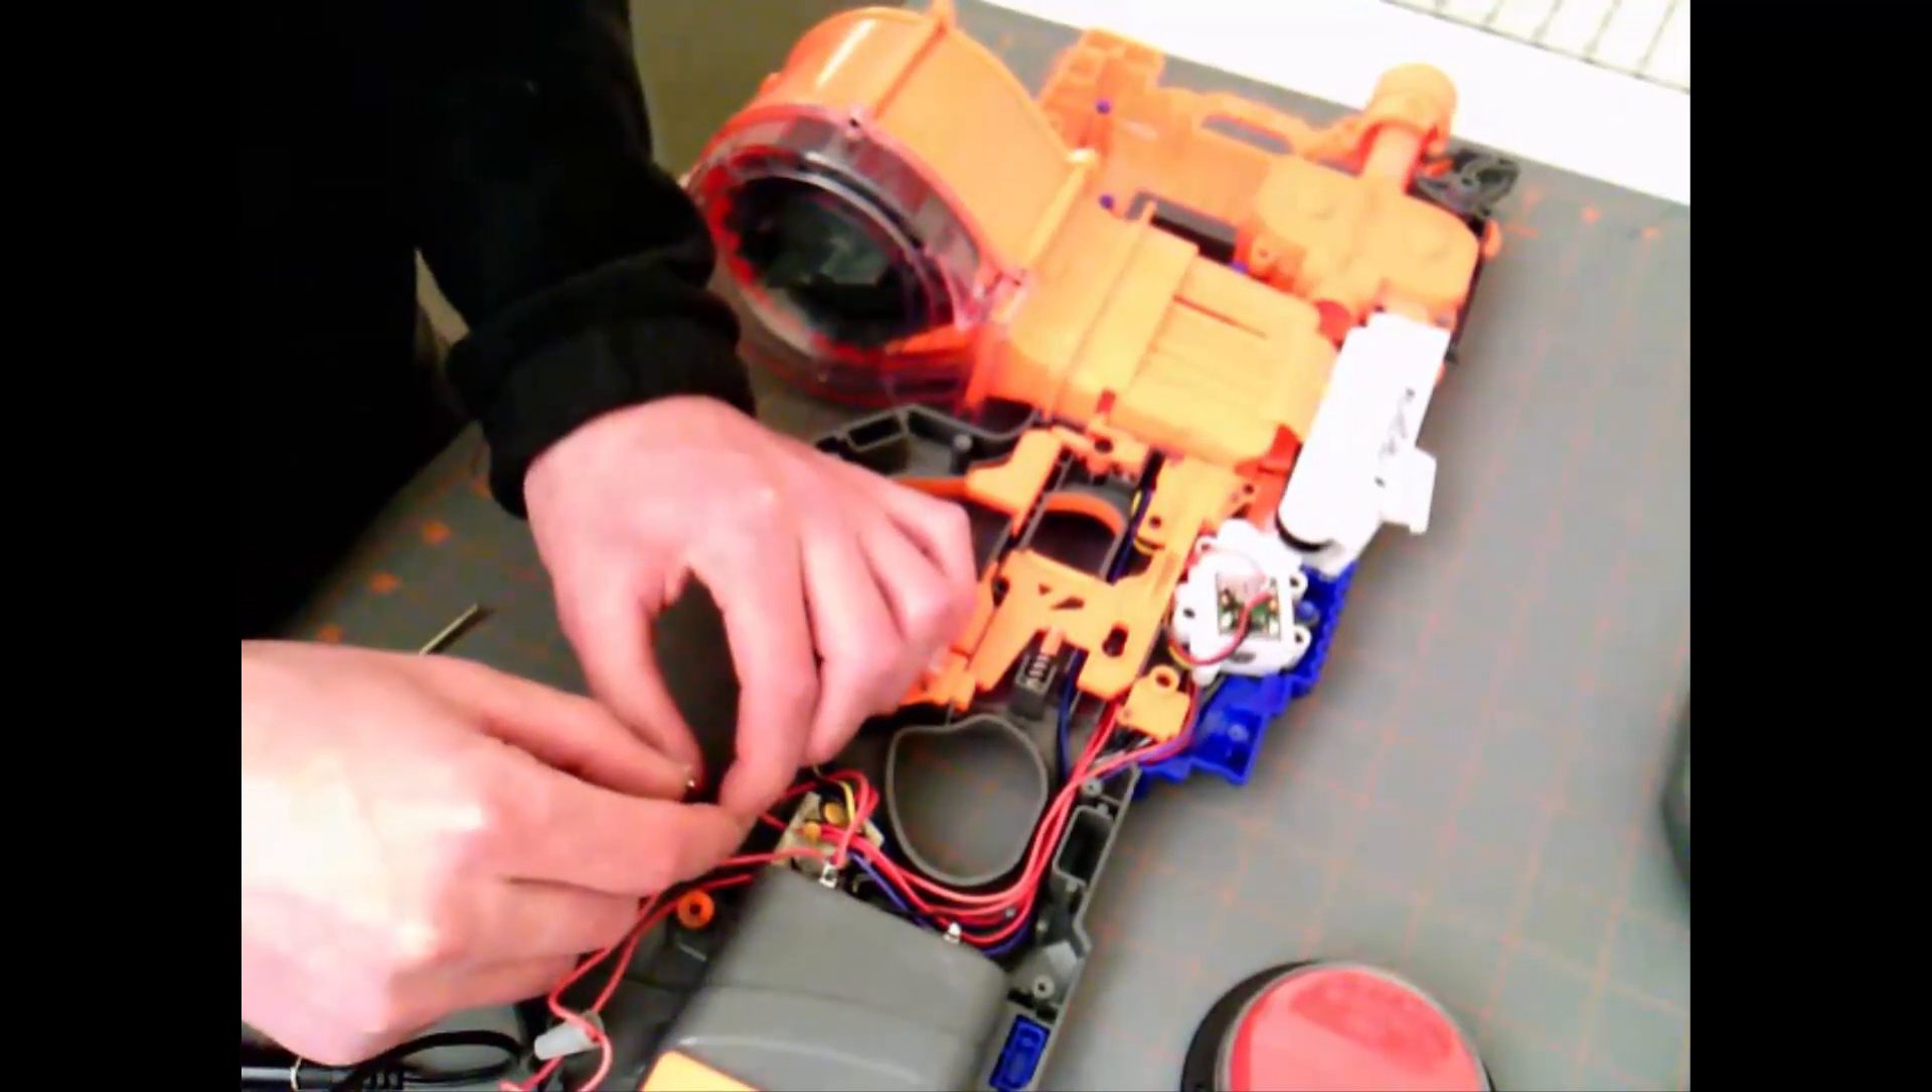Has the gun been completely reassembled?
No.